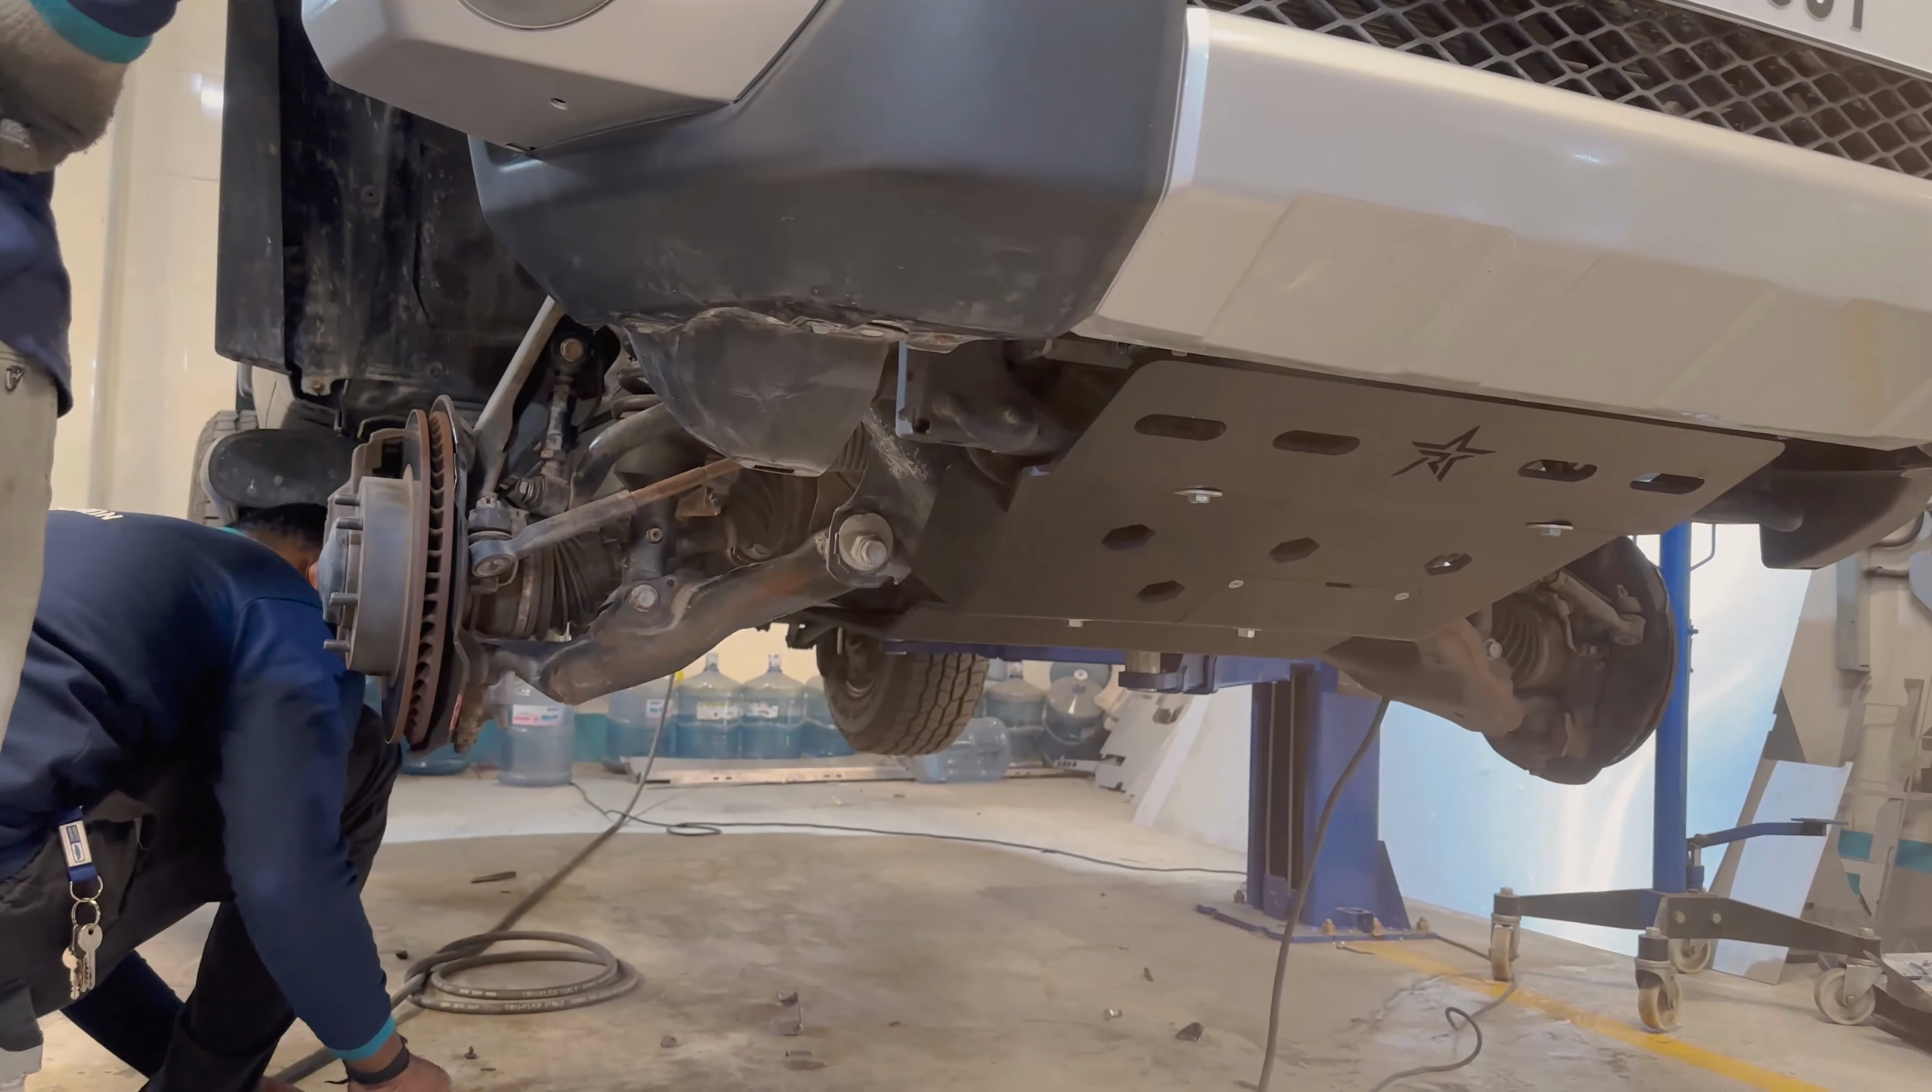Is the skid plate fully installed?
Yes.